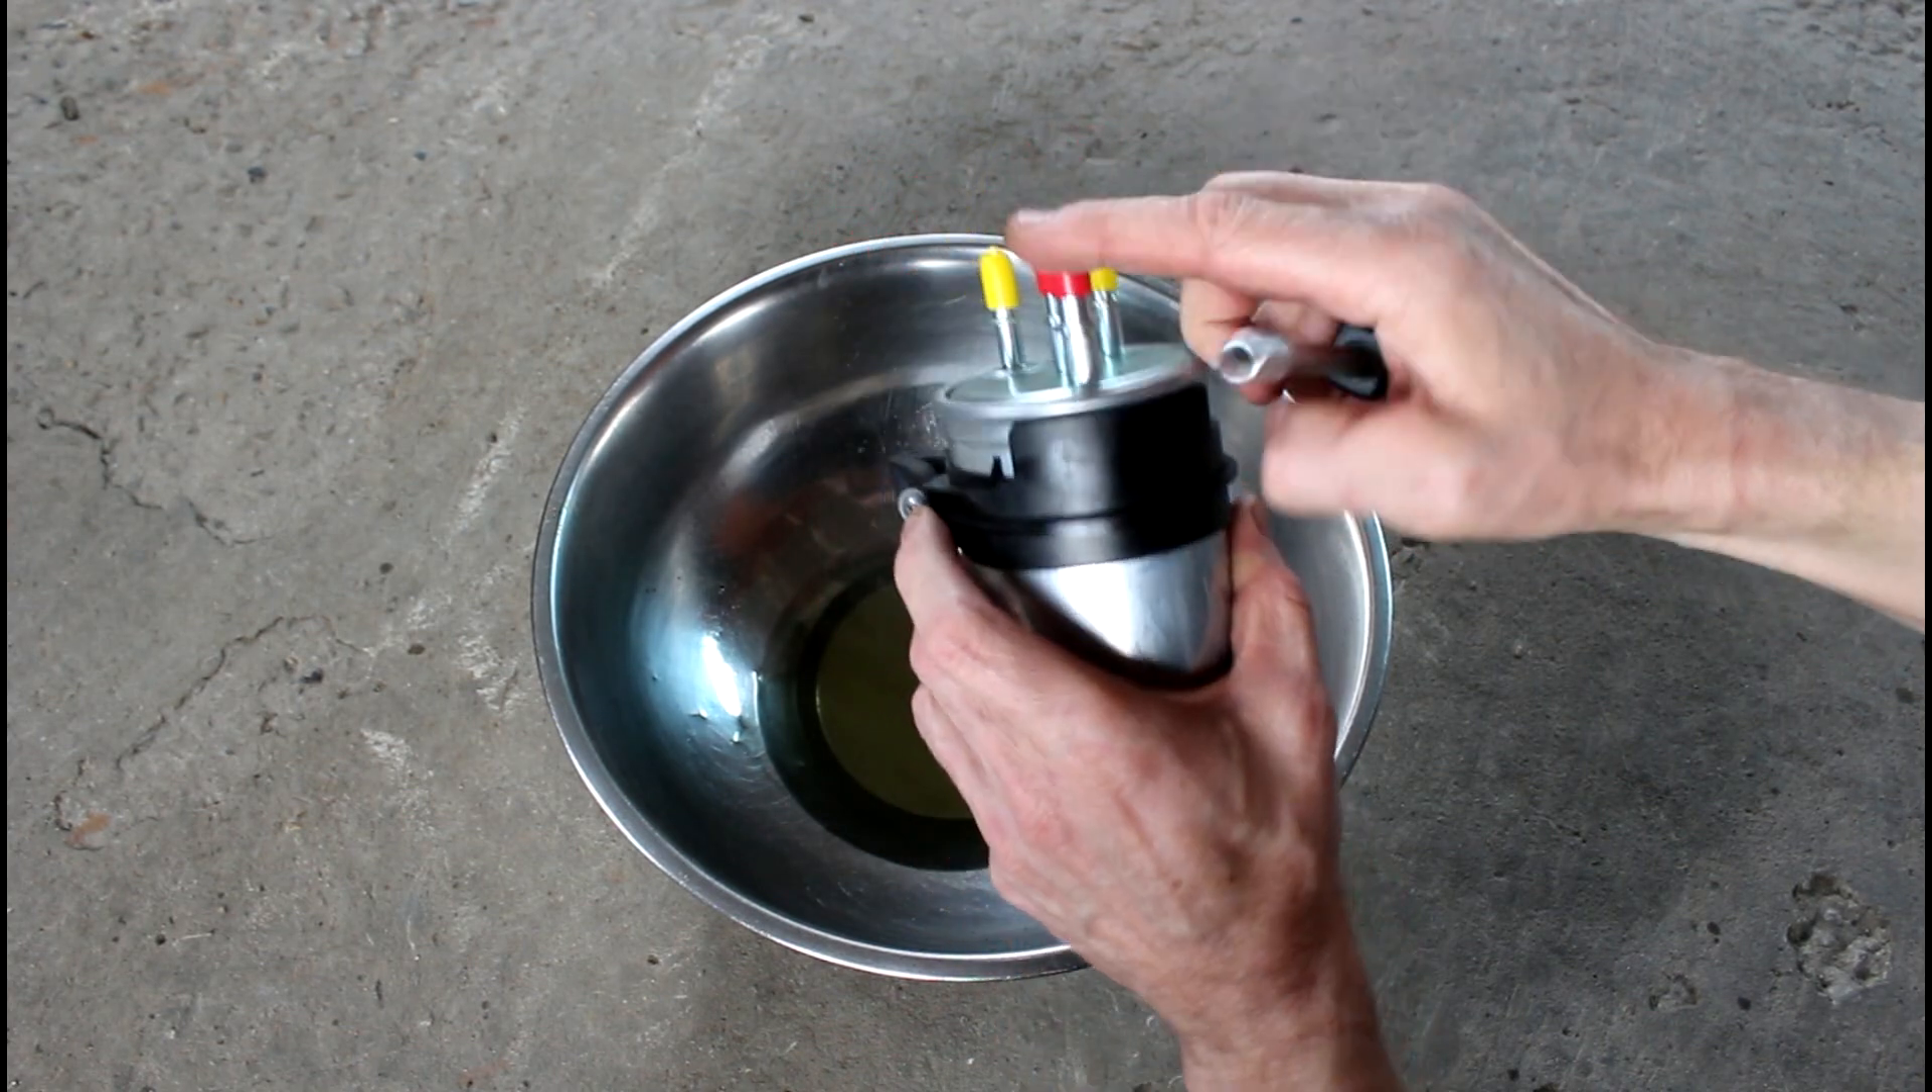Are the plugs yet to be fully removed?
Yes.